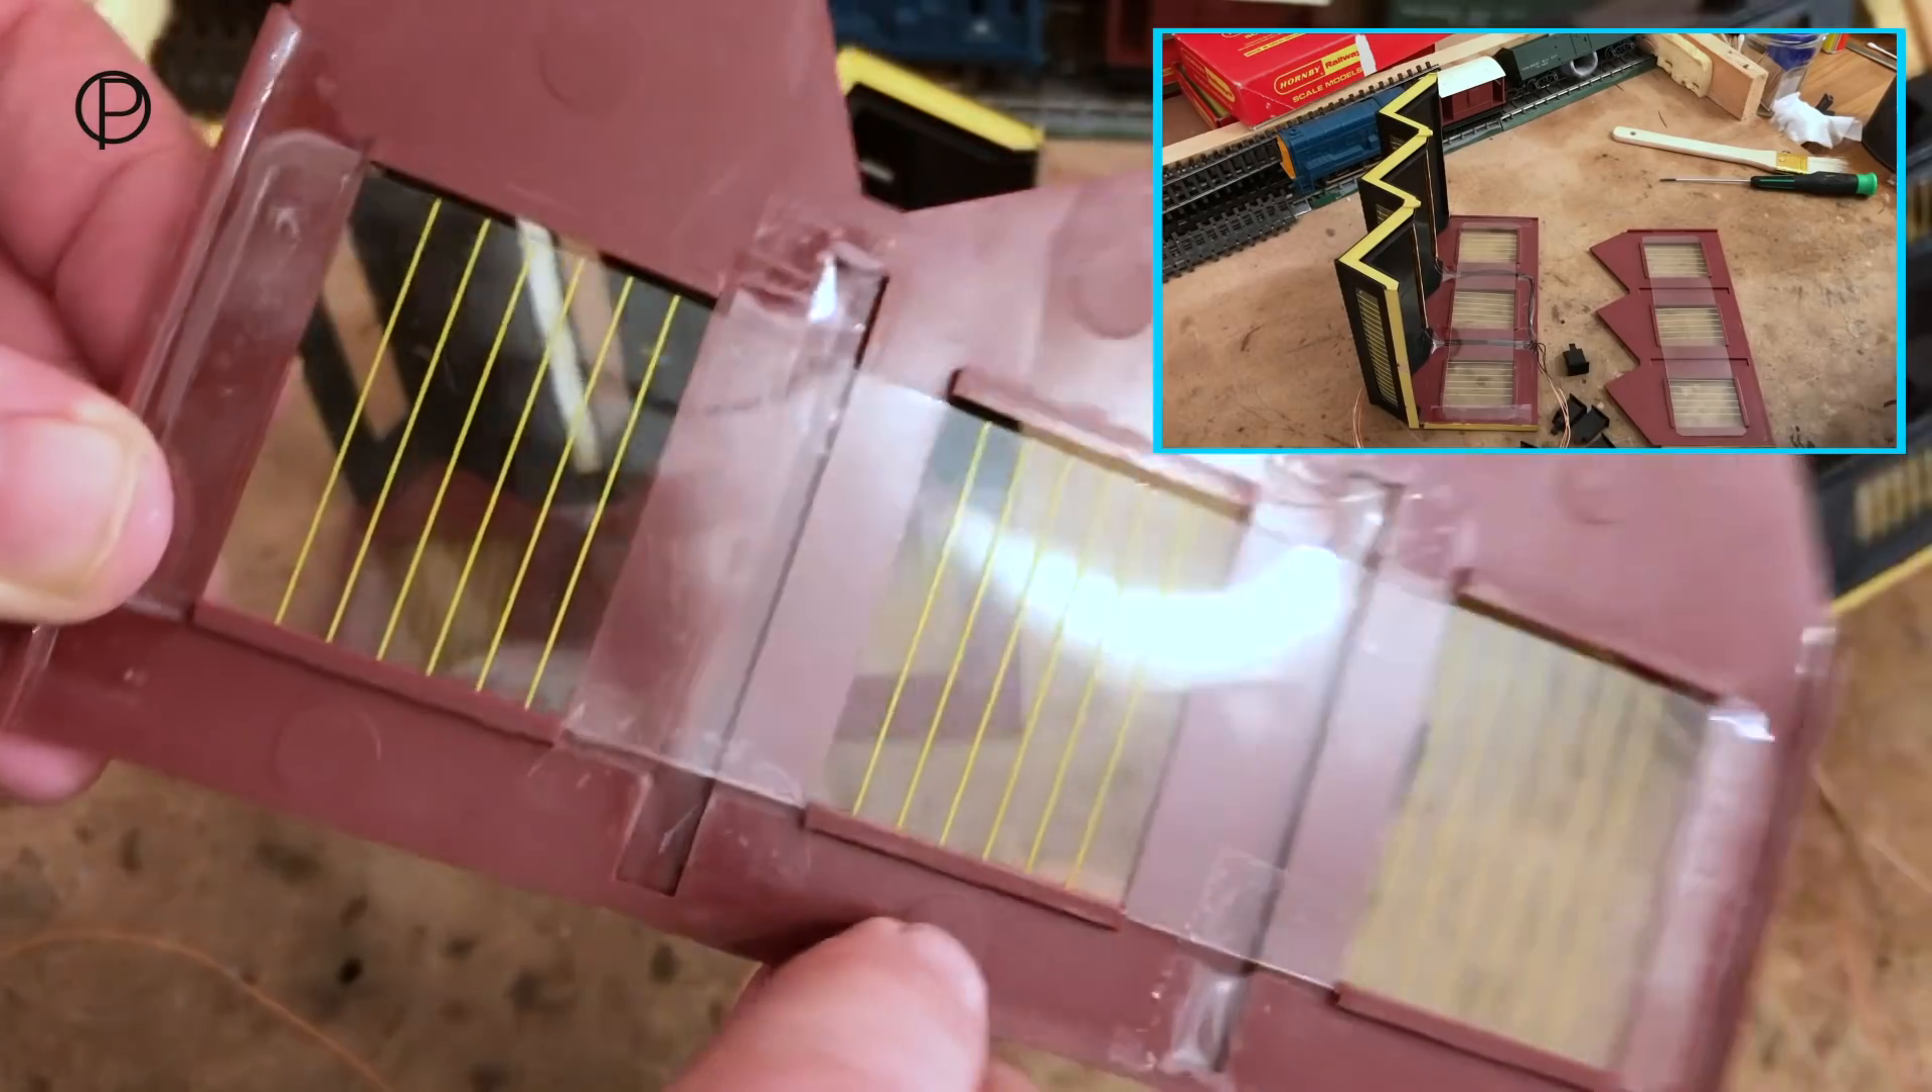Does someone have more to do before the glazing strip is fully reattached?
No.